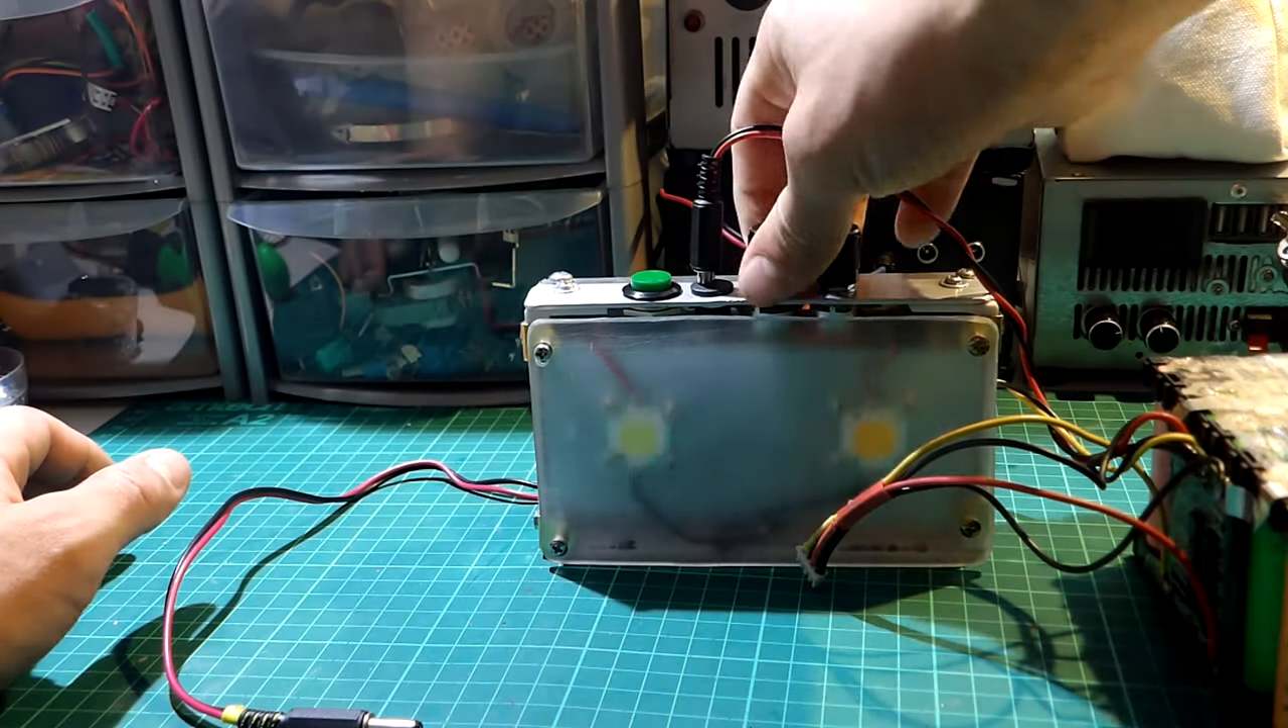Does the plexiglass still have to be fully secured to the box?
No.